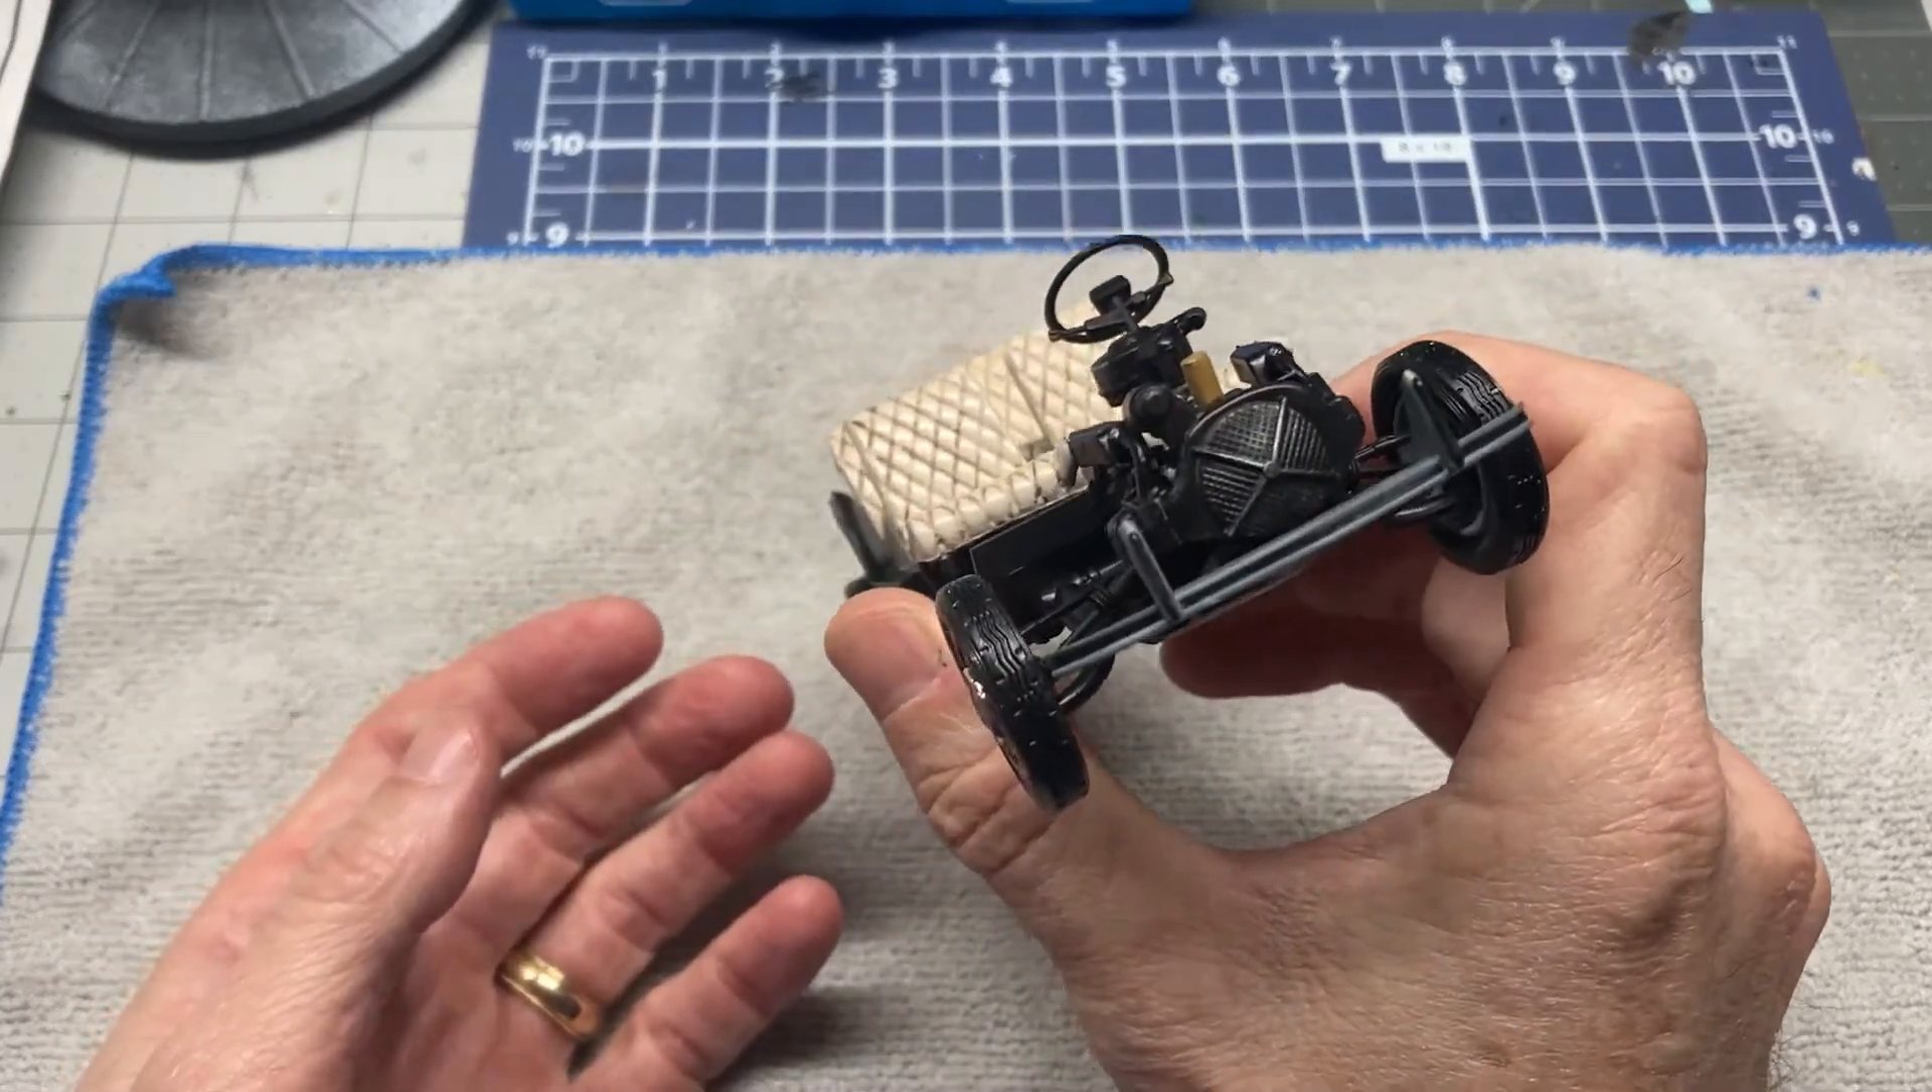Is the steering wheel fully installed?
Yes.